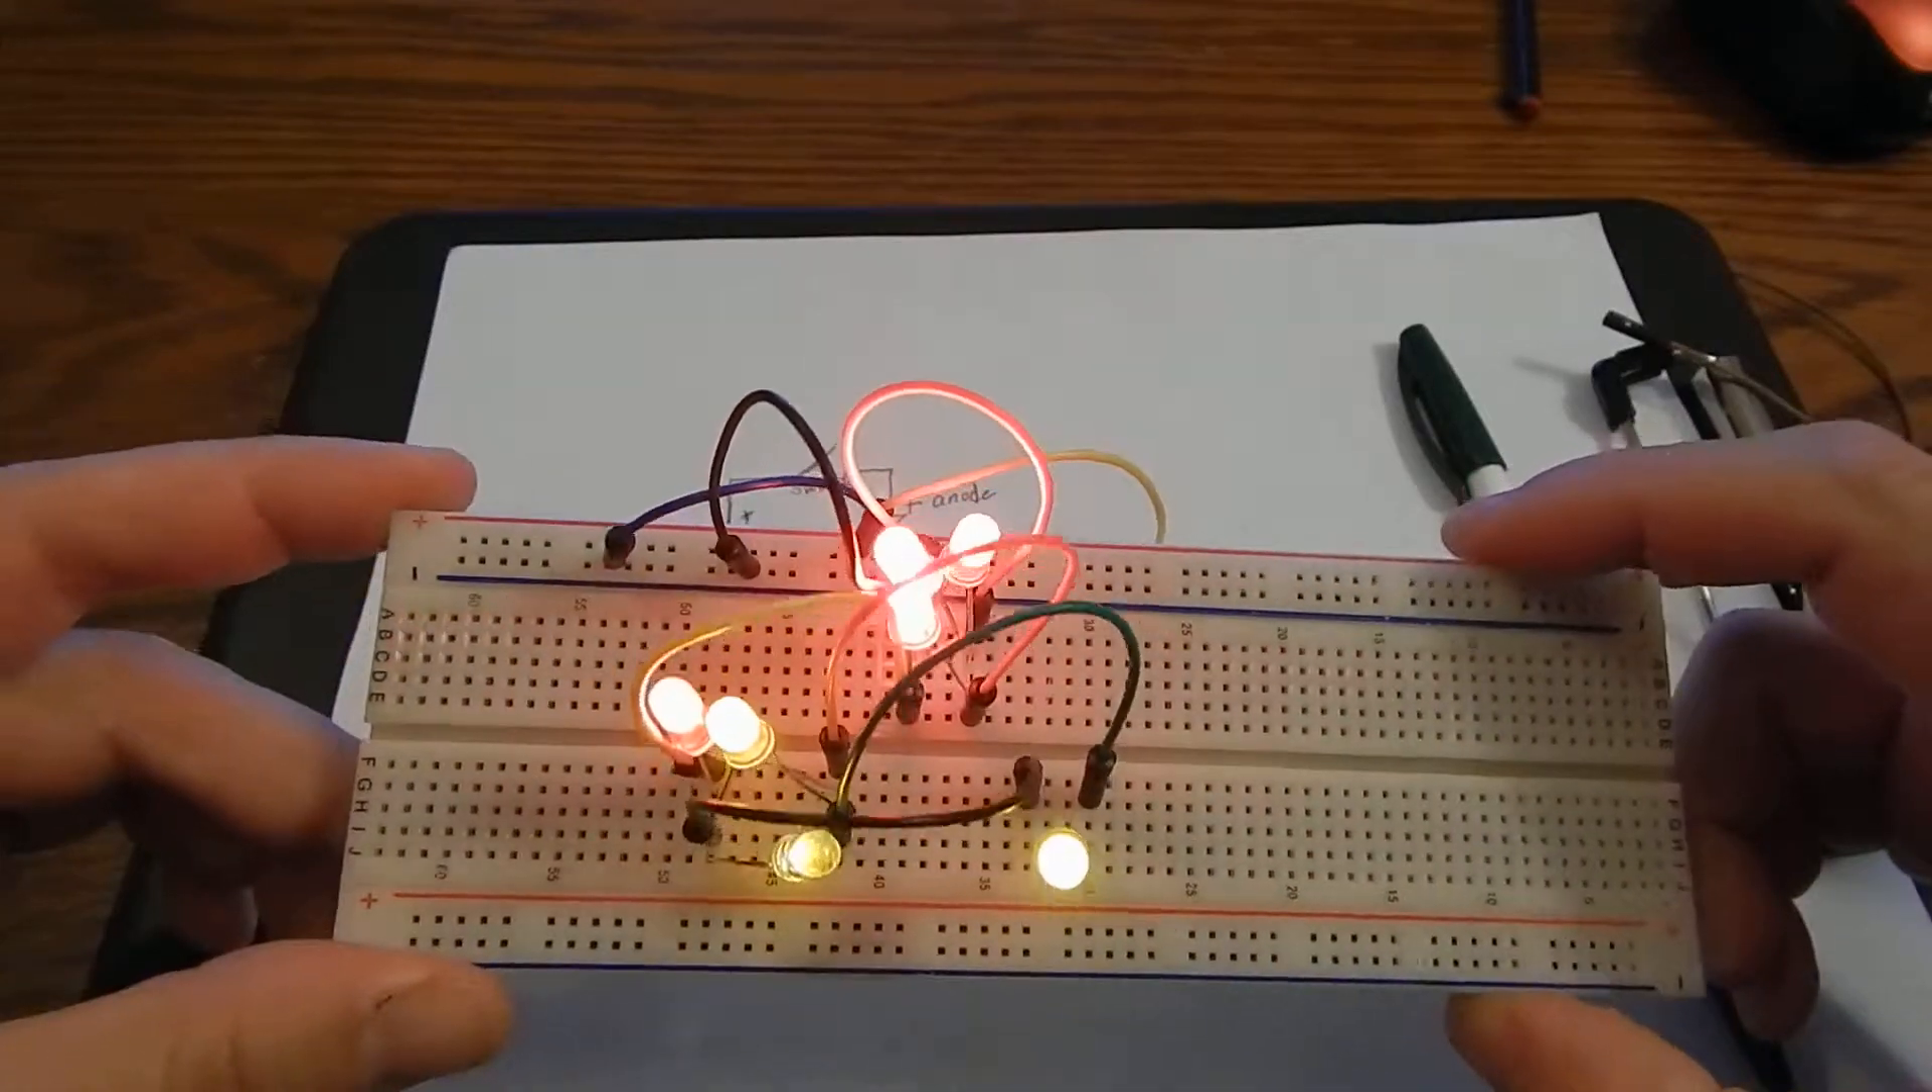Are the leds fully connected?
Yes.